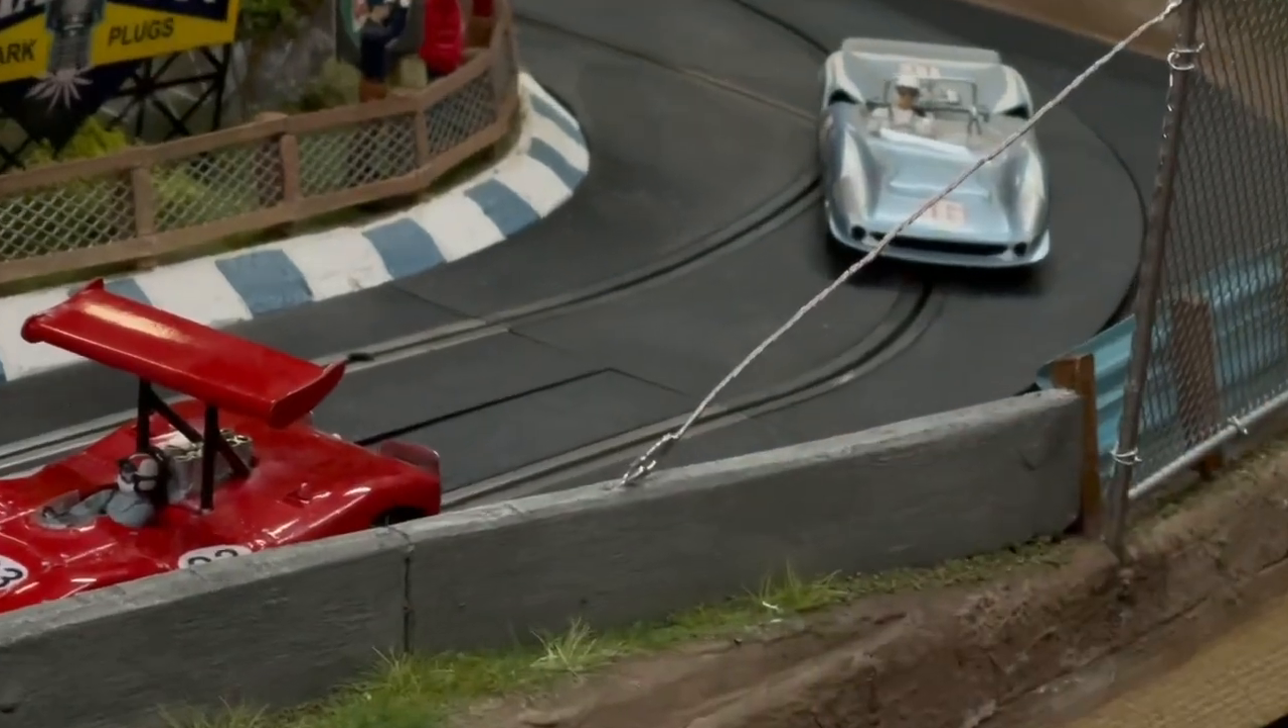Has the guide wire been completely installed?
Yes.